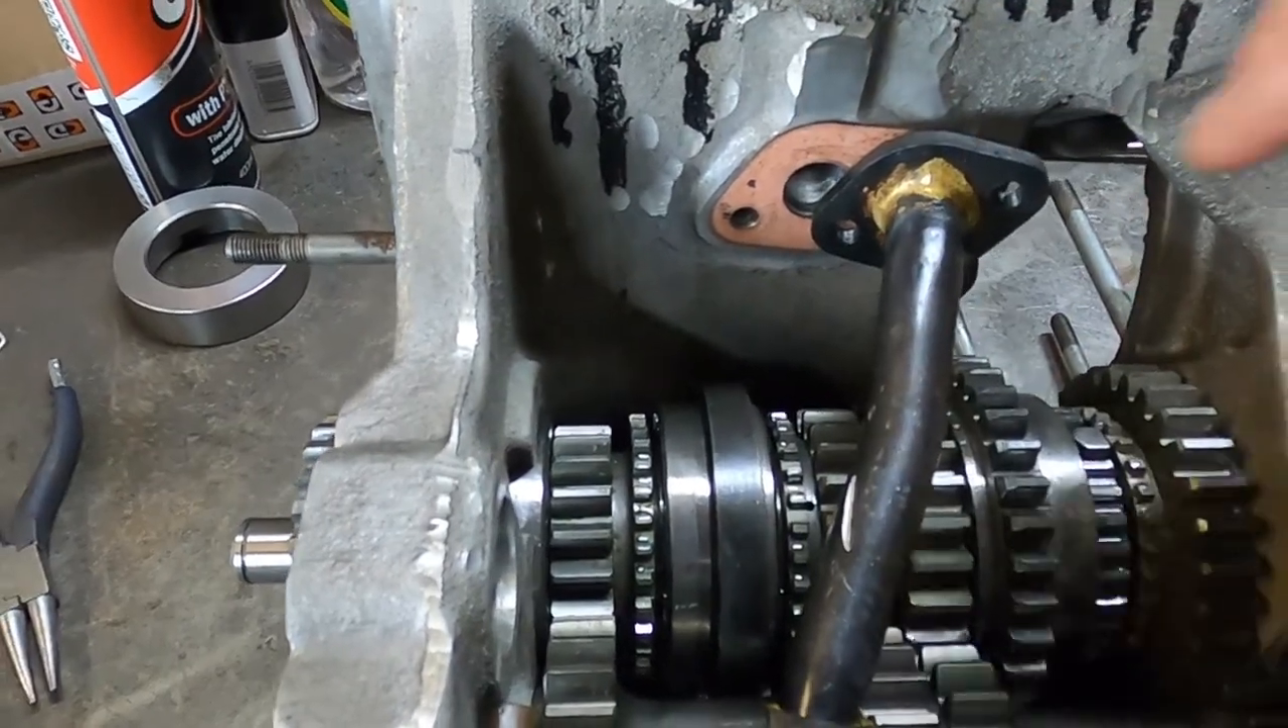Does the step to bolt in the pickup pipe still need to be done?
Yes.